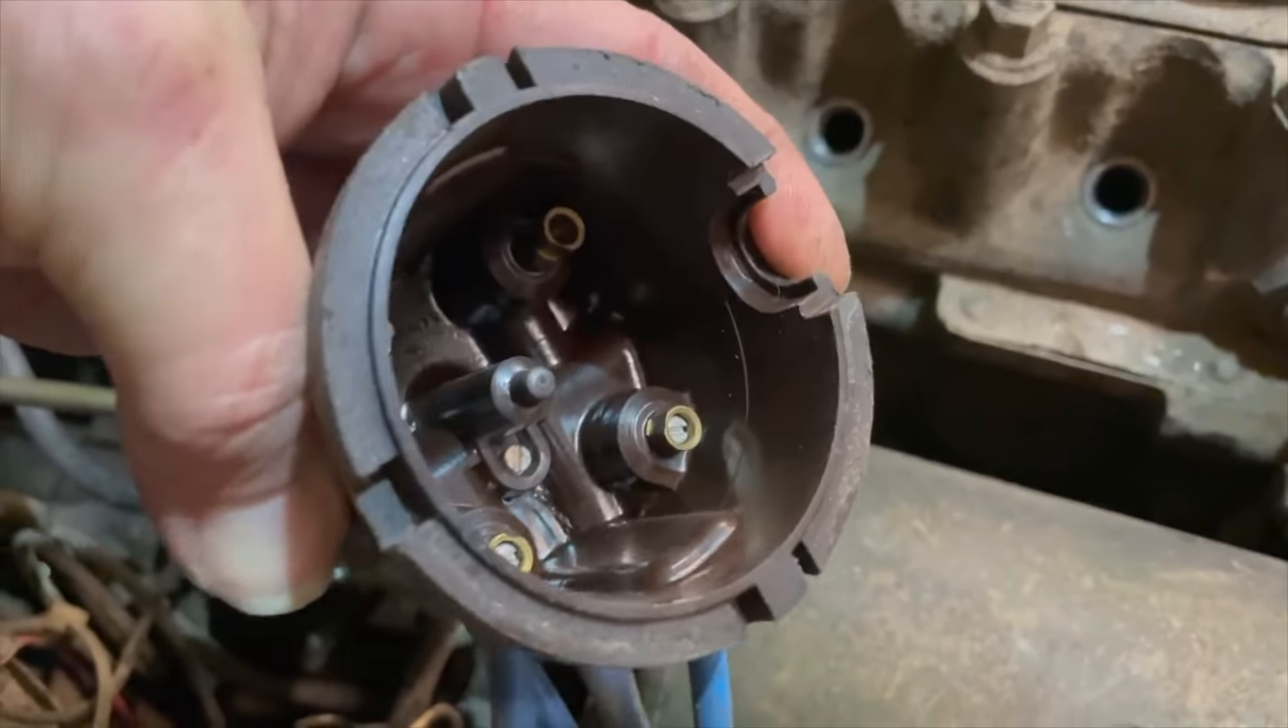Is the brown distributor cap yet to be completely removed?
No.